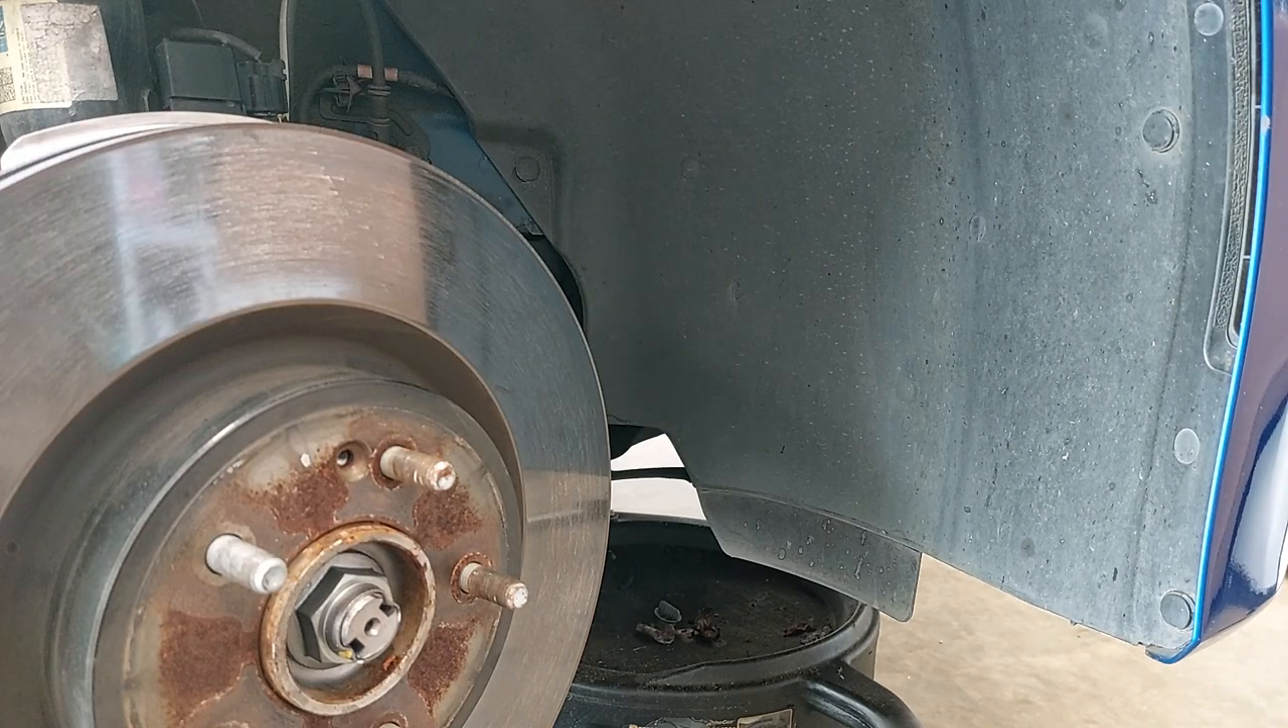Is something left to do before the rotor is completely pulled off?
Yes.